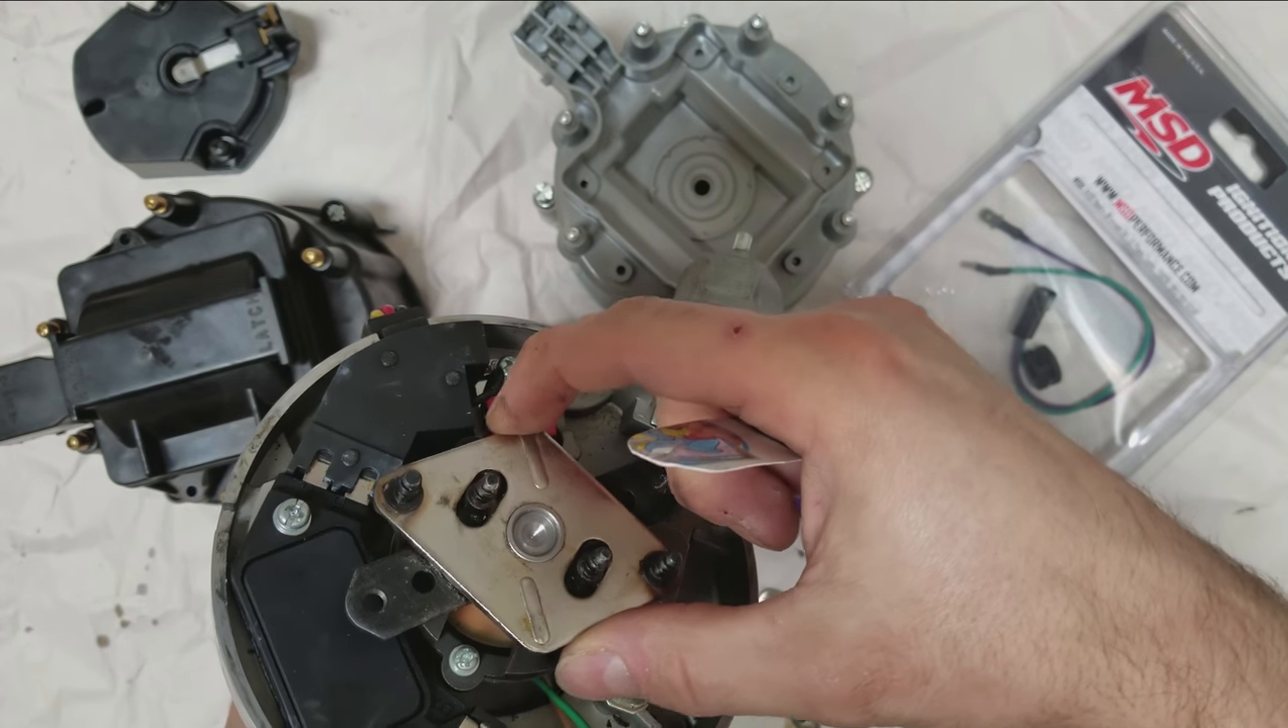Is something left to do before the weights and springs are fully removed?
No.